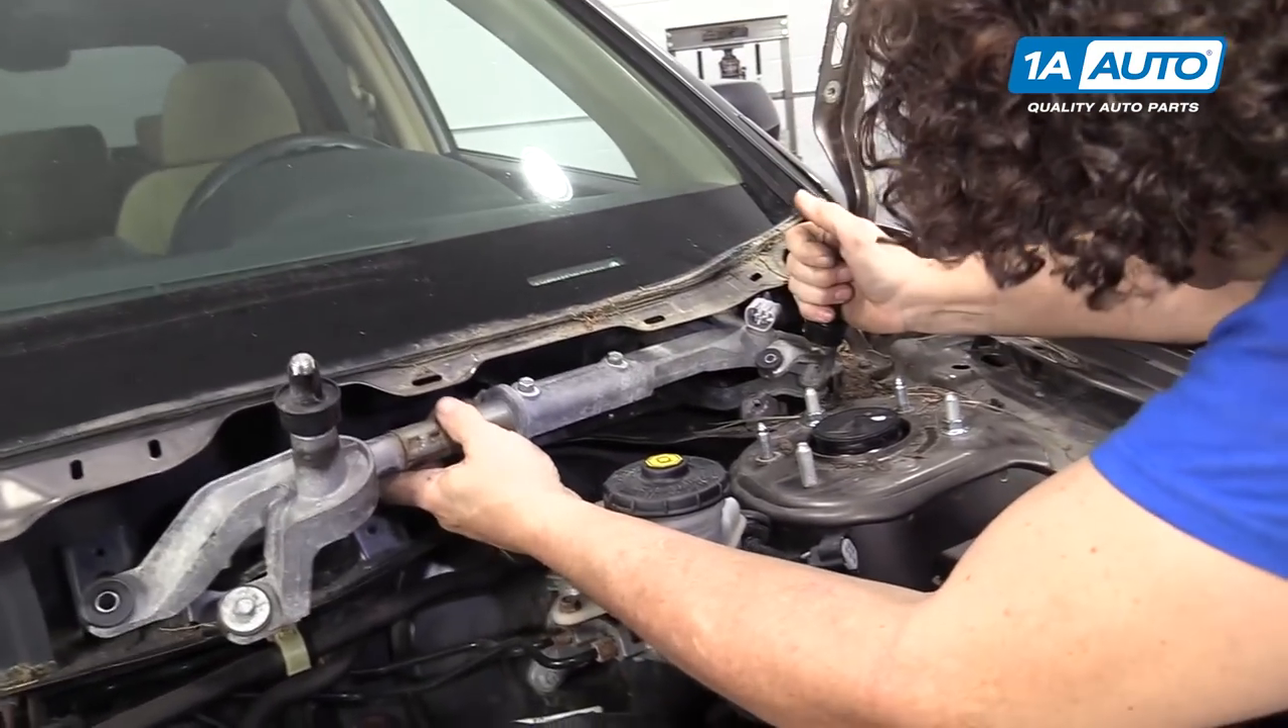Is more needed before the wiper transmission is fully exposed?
No.